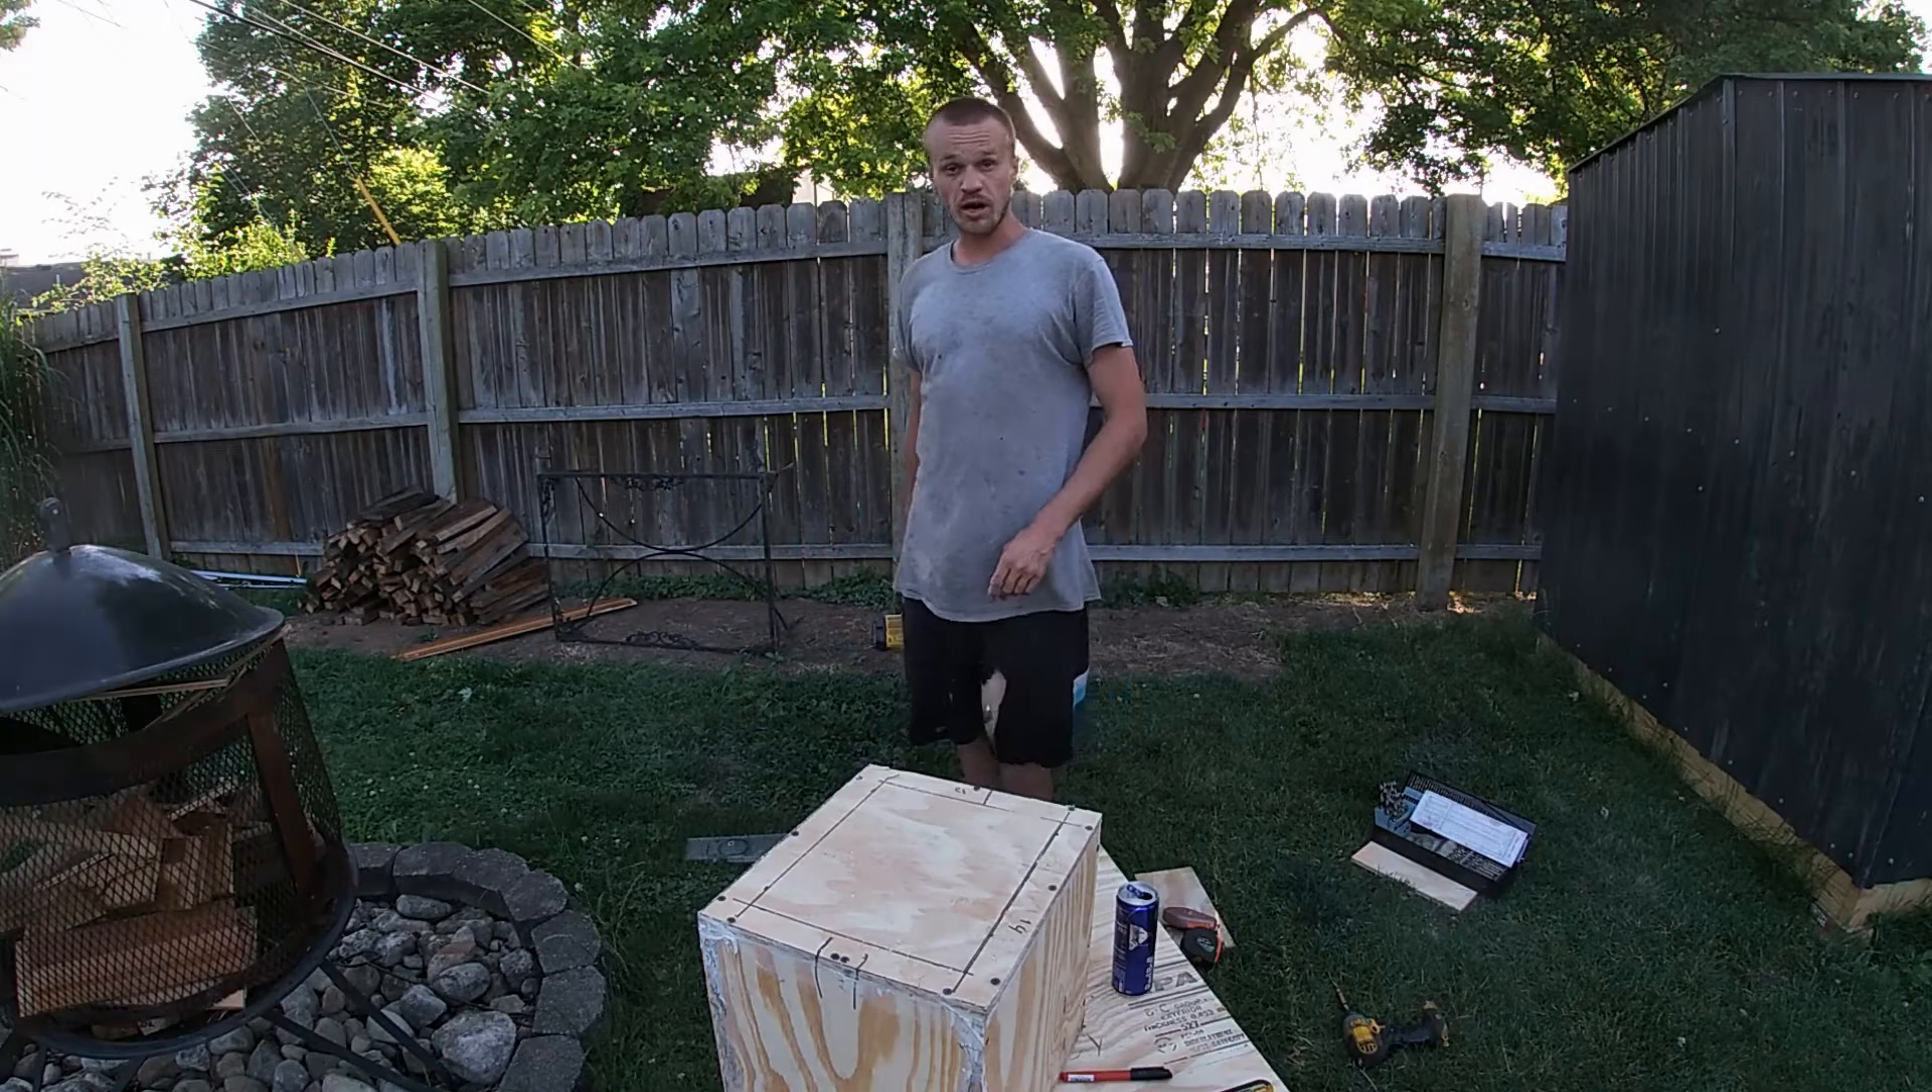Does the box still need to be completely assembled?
No.